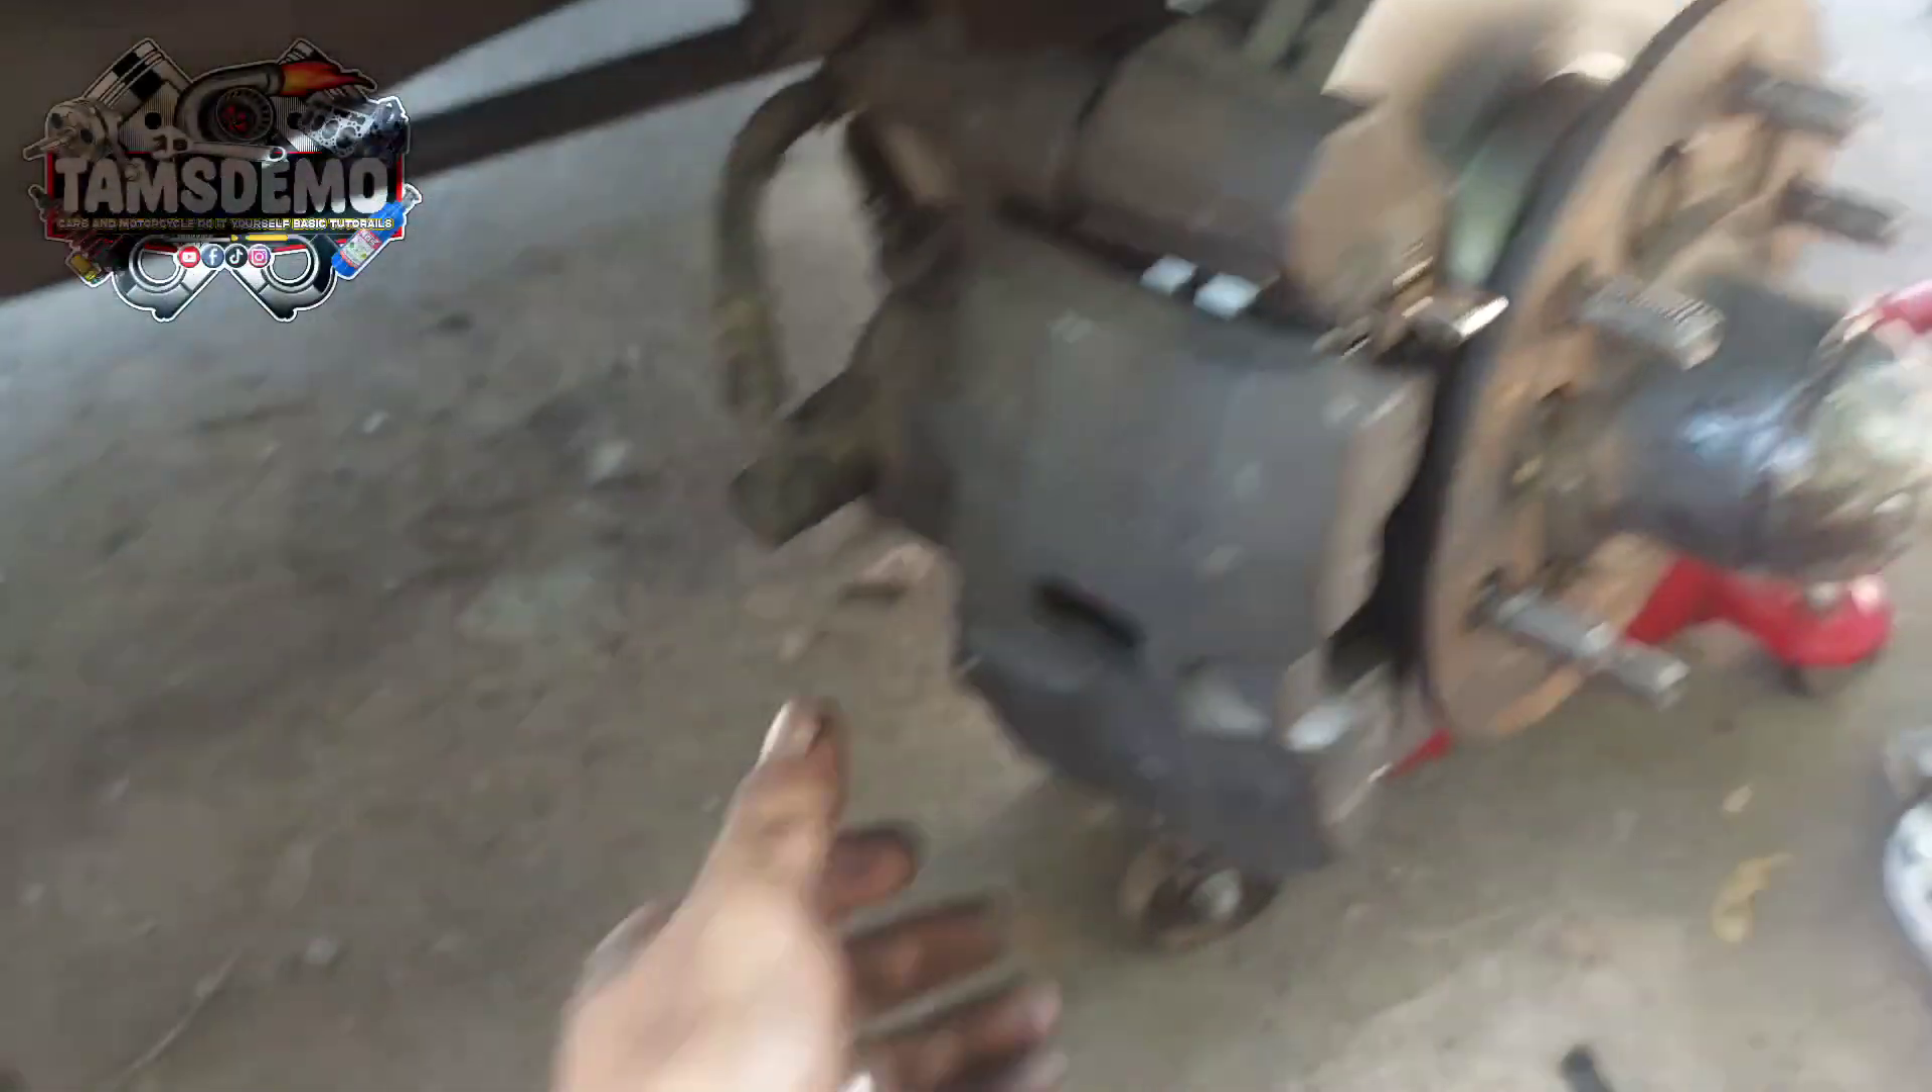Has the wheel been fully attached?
No.